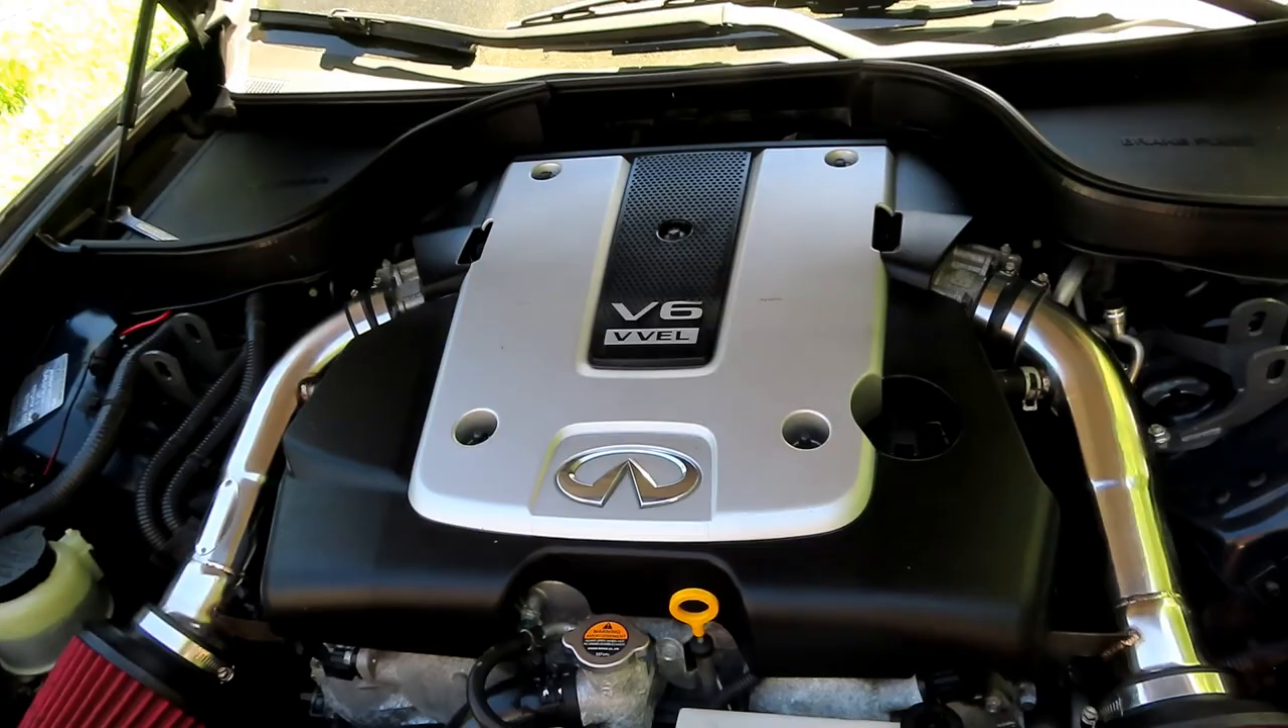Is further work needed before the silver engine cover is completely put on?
No.